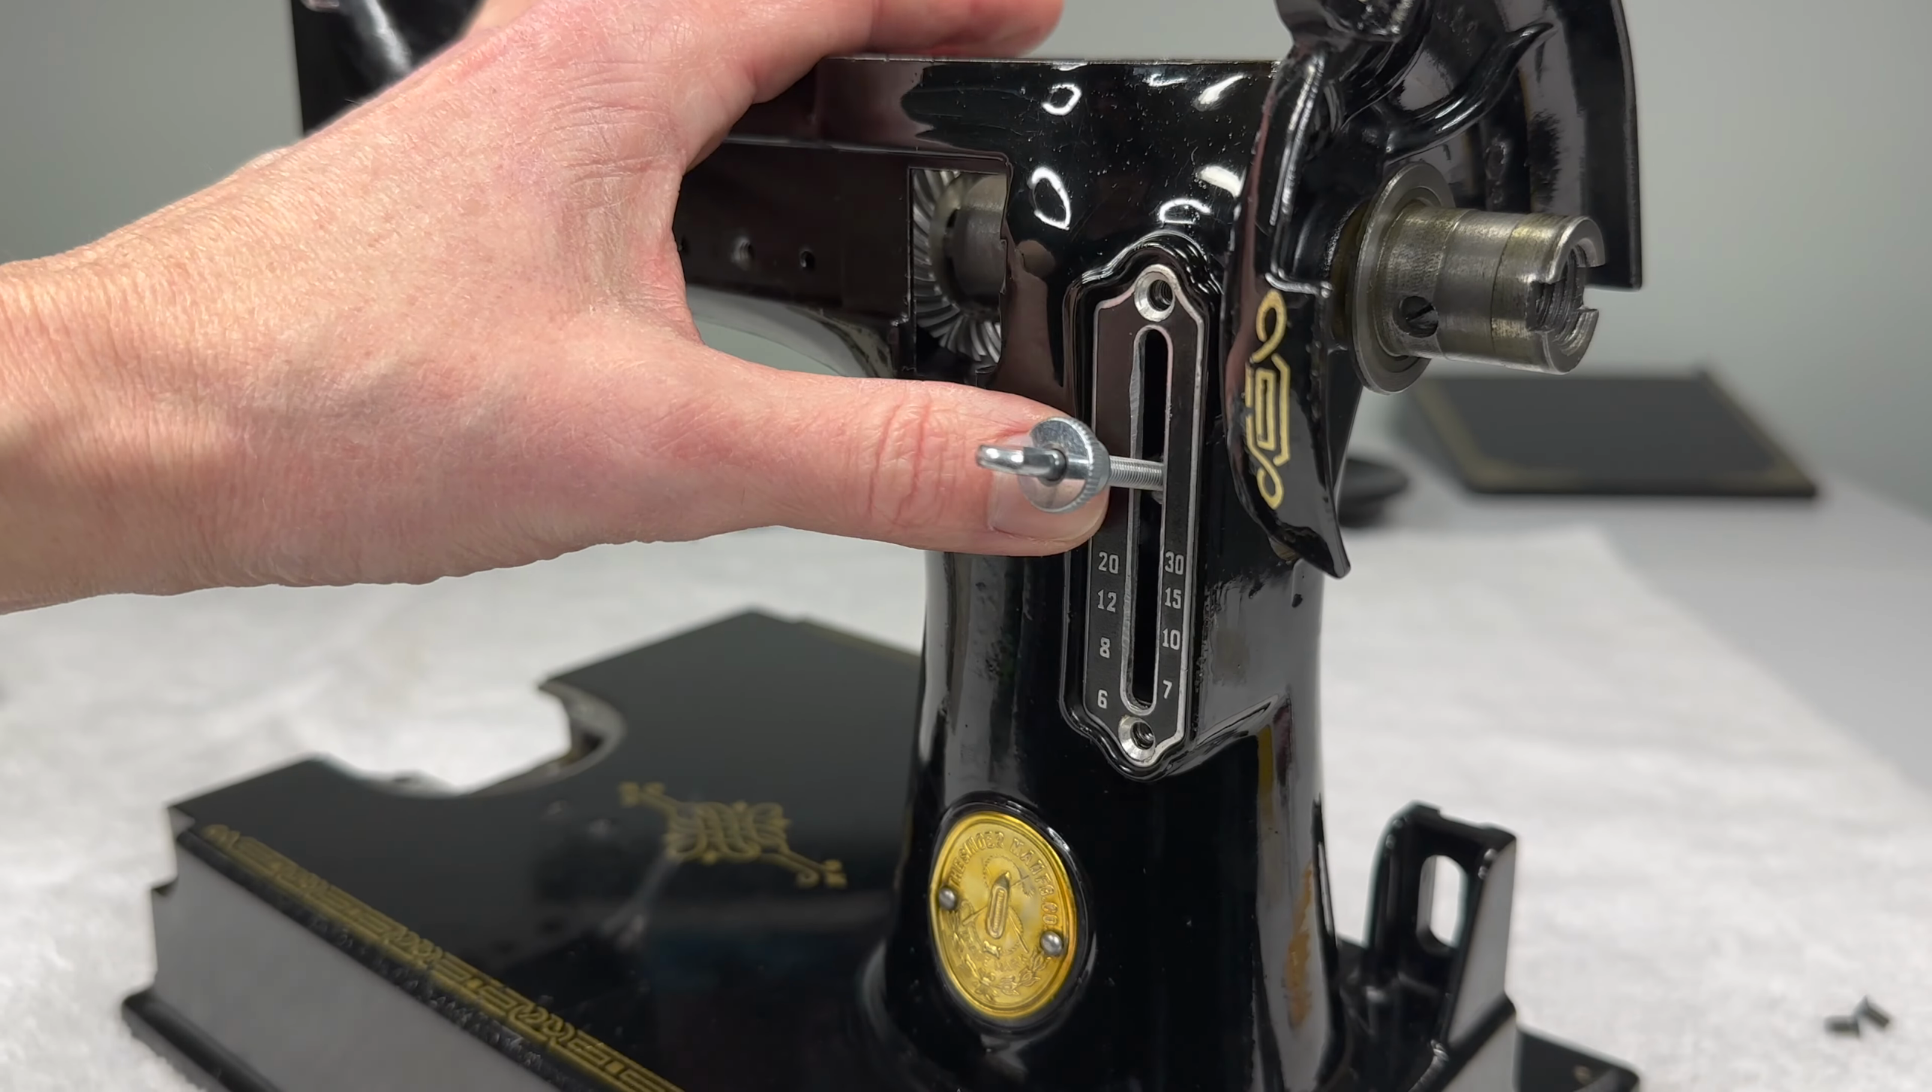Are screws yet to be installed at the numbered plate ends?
Yes.